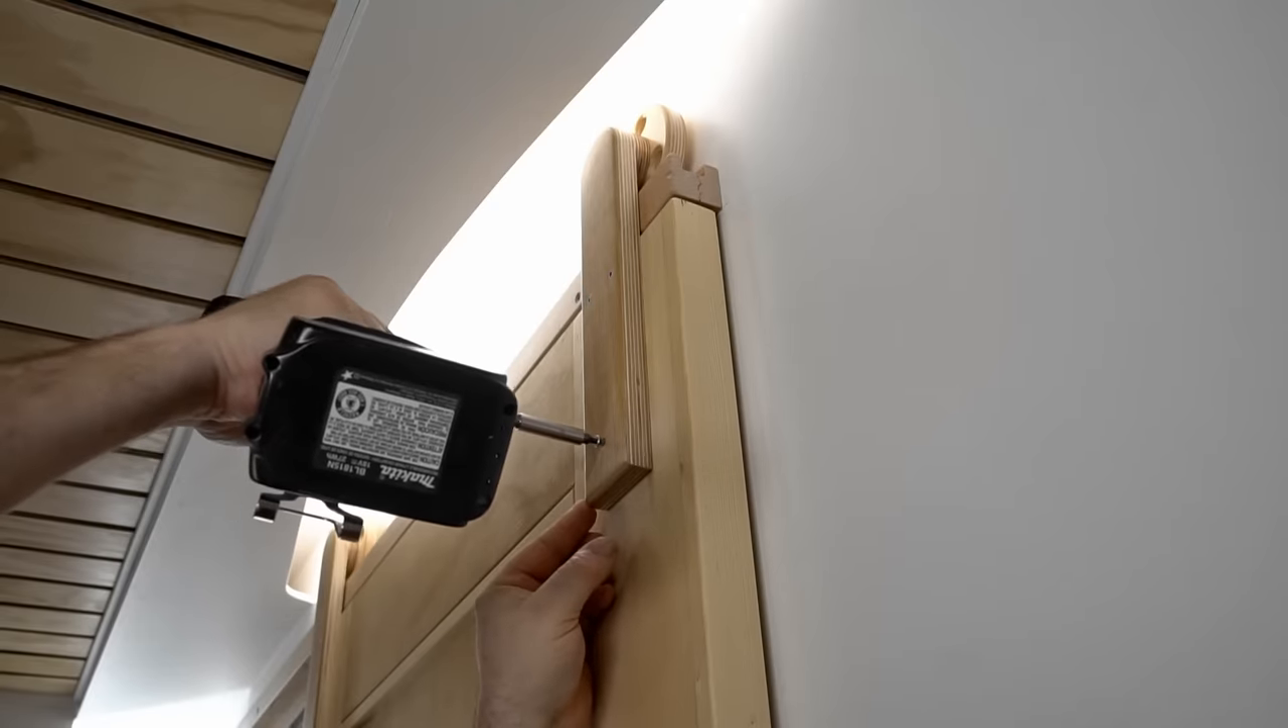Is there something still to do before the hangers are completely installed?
Yes.